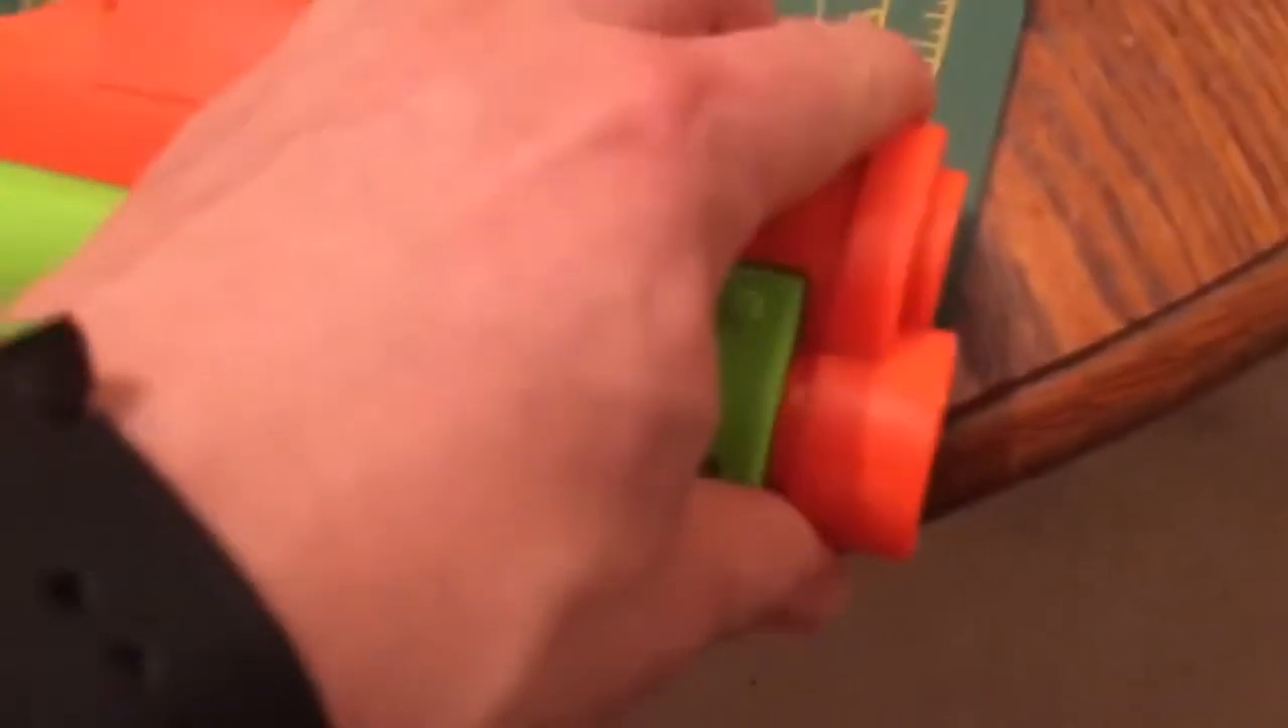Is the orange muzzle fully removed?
No.